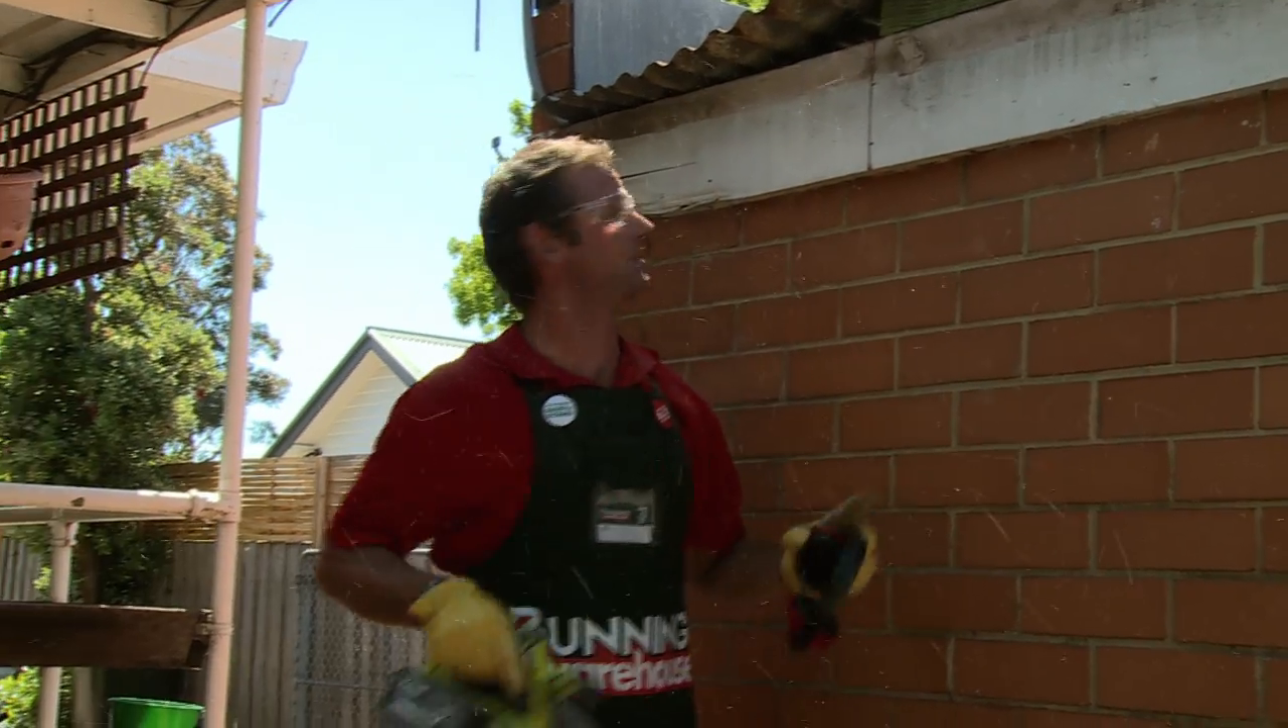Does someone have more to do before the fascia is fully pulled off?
Yes.